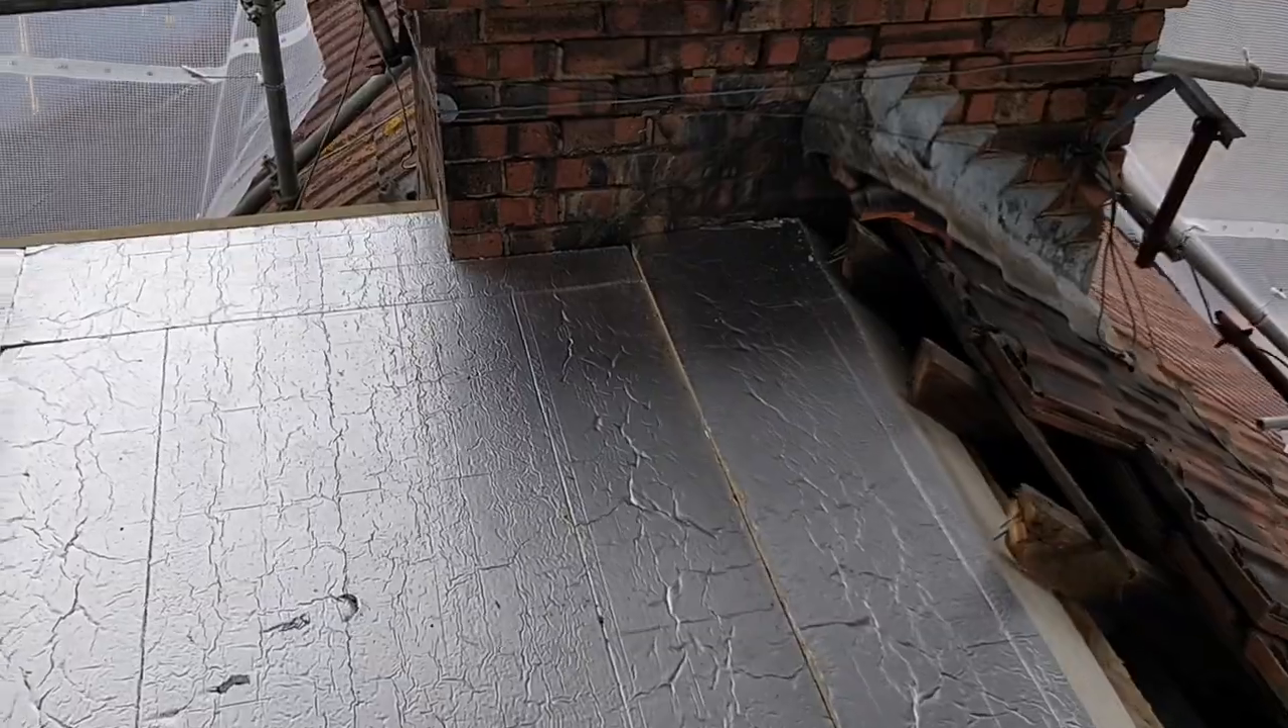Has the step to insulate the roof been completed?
Yes.